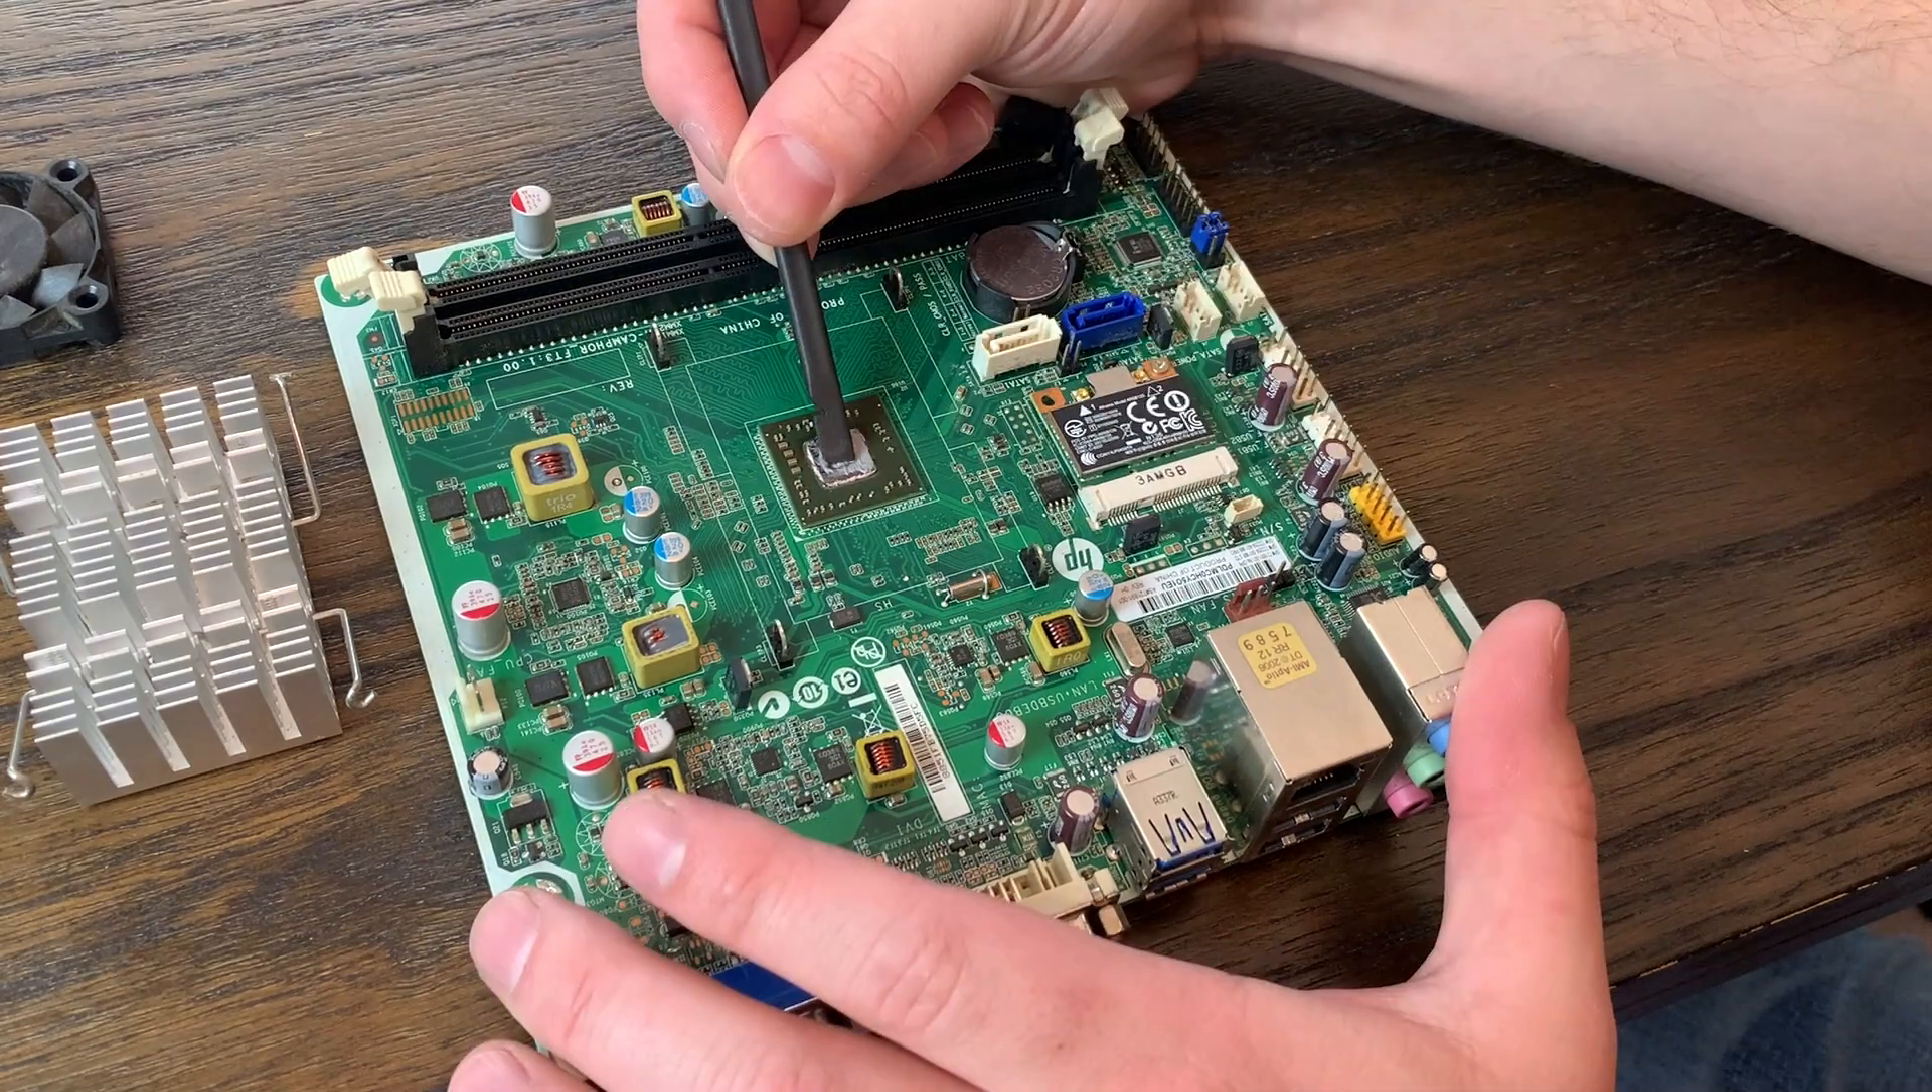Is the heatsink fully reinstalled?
No.